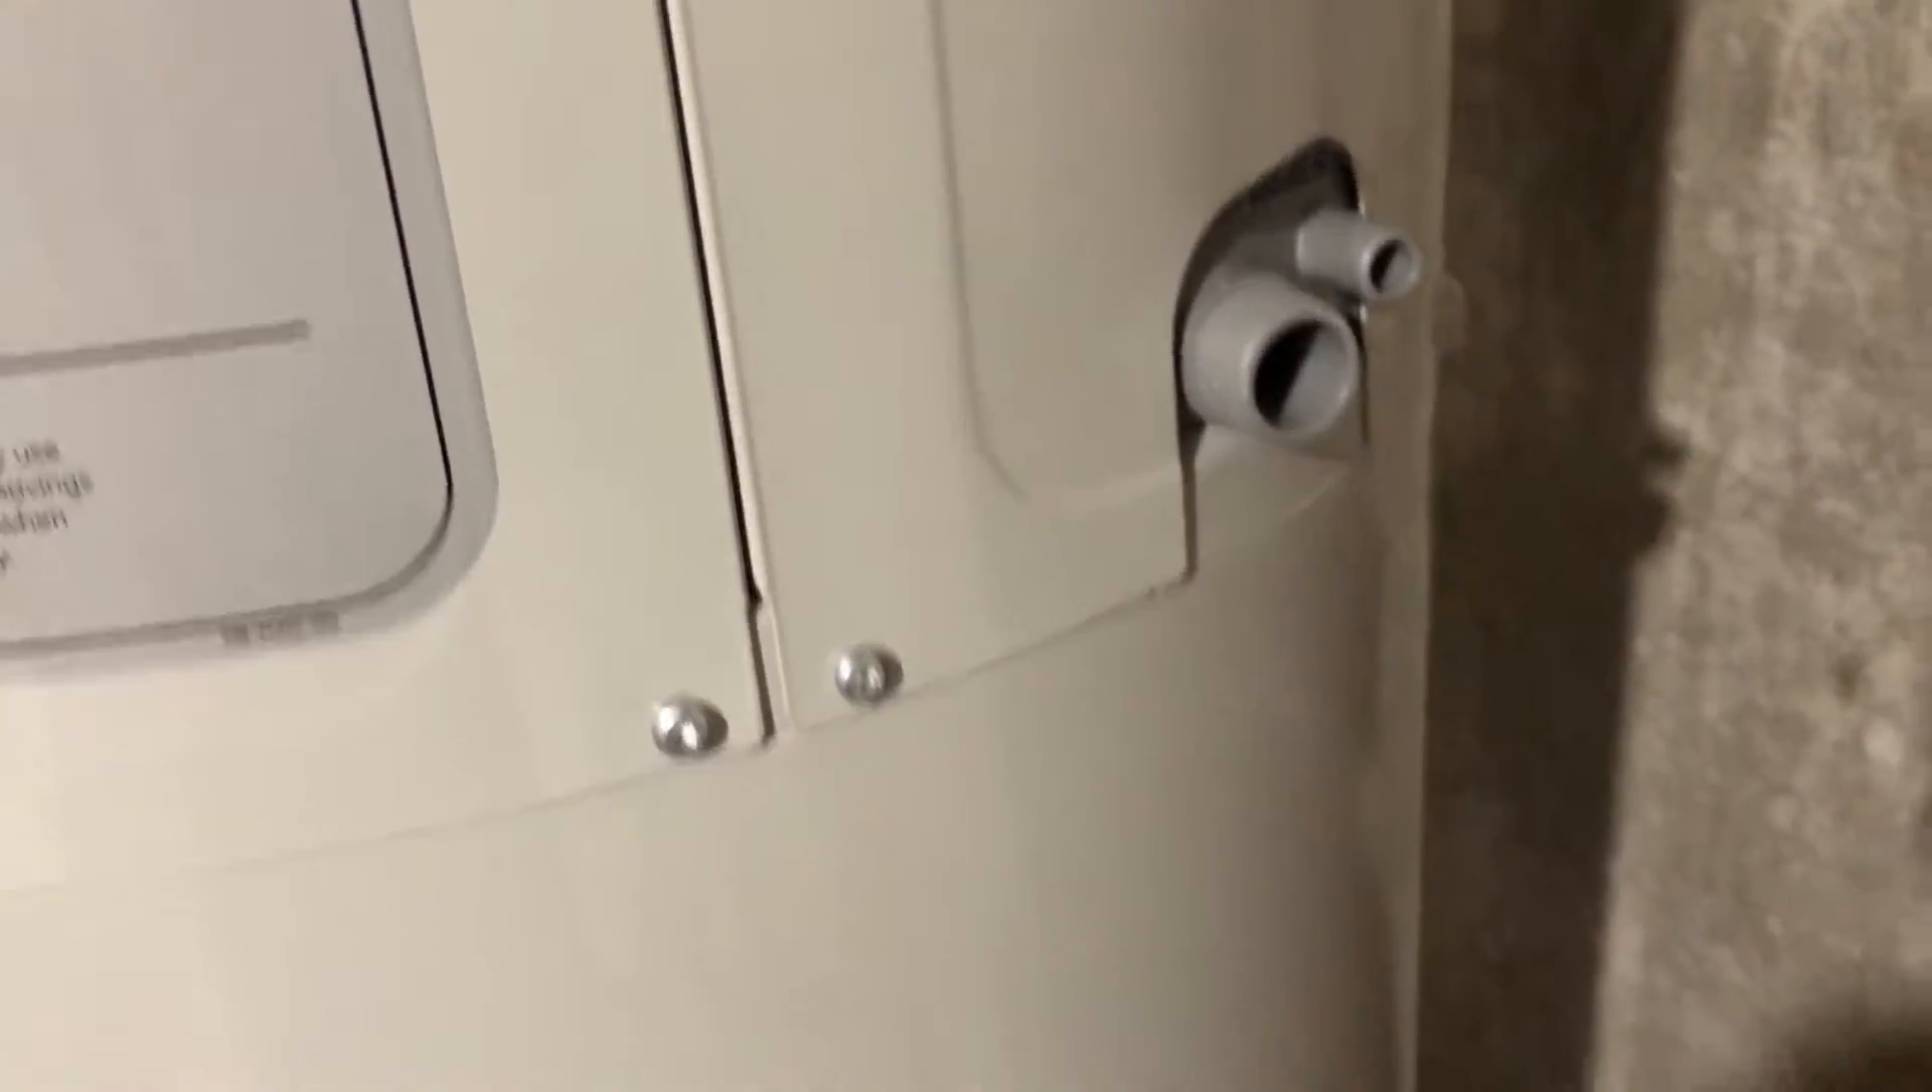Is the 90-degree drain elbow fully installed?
No.